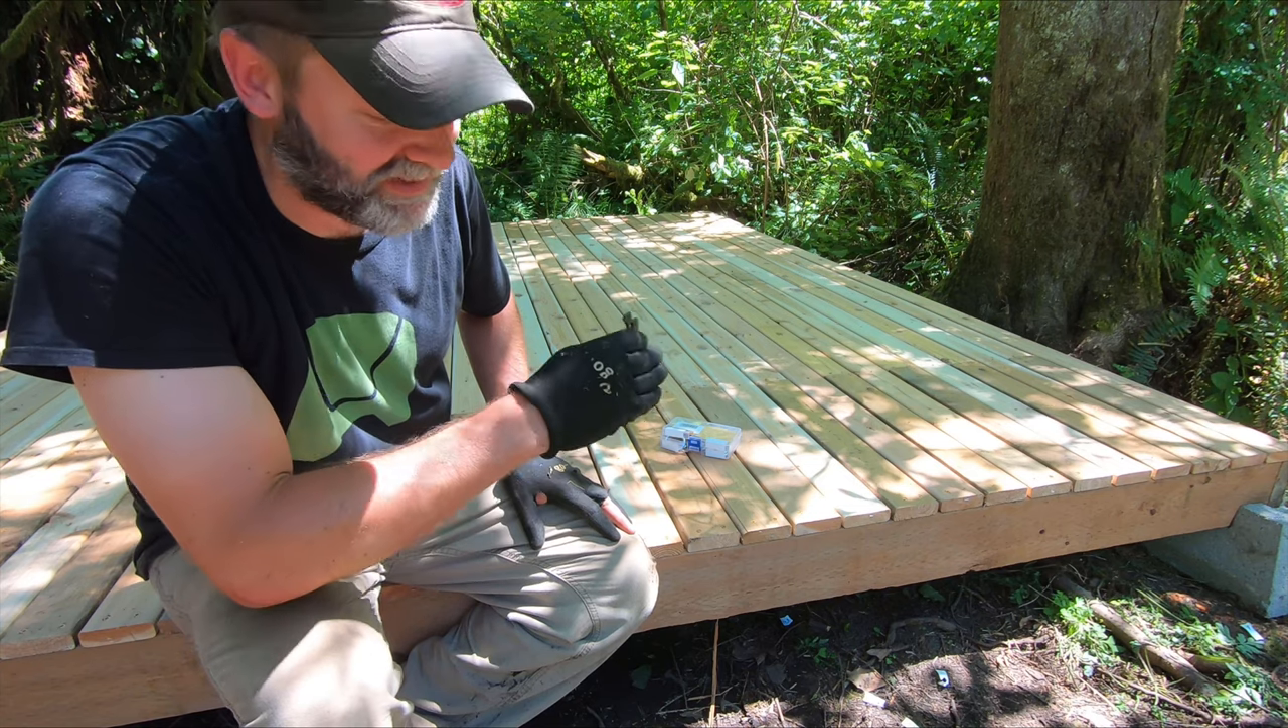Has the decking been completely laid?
Yes.